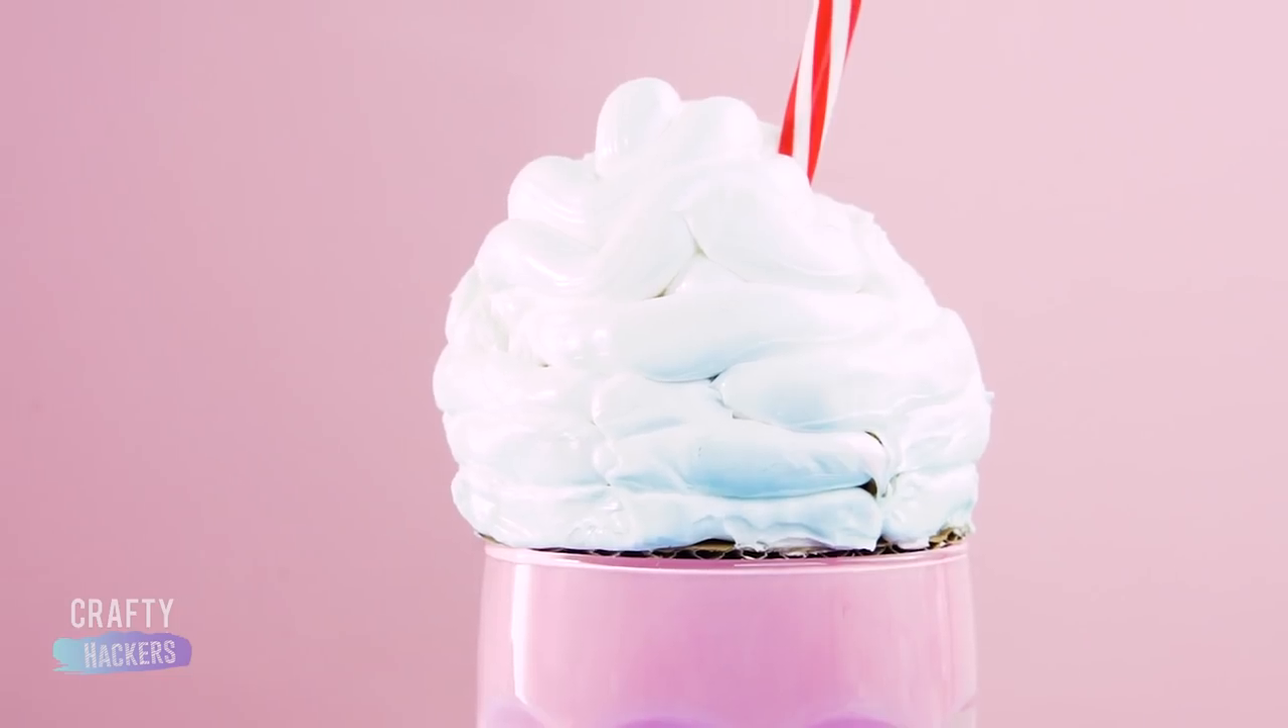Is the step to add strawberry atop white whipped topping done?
No.